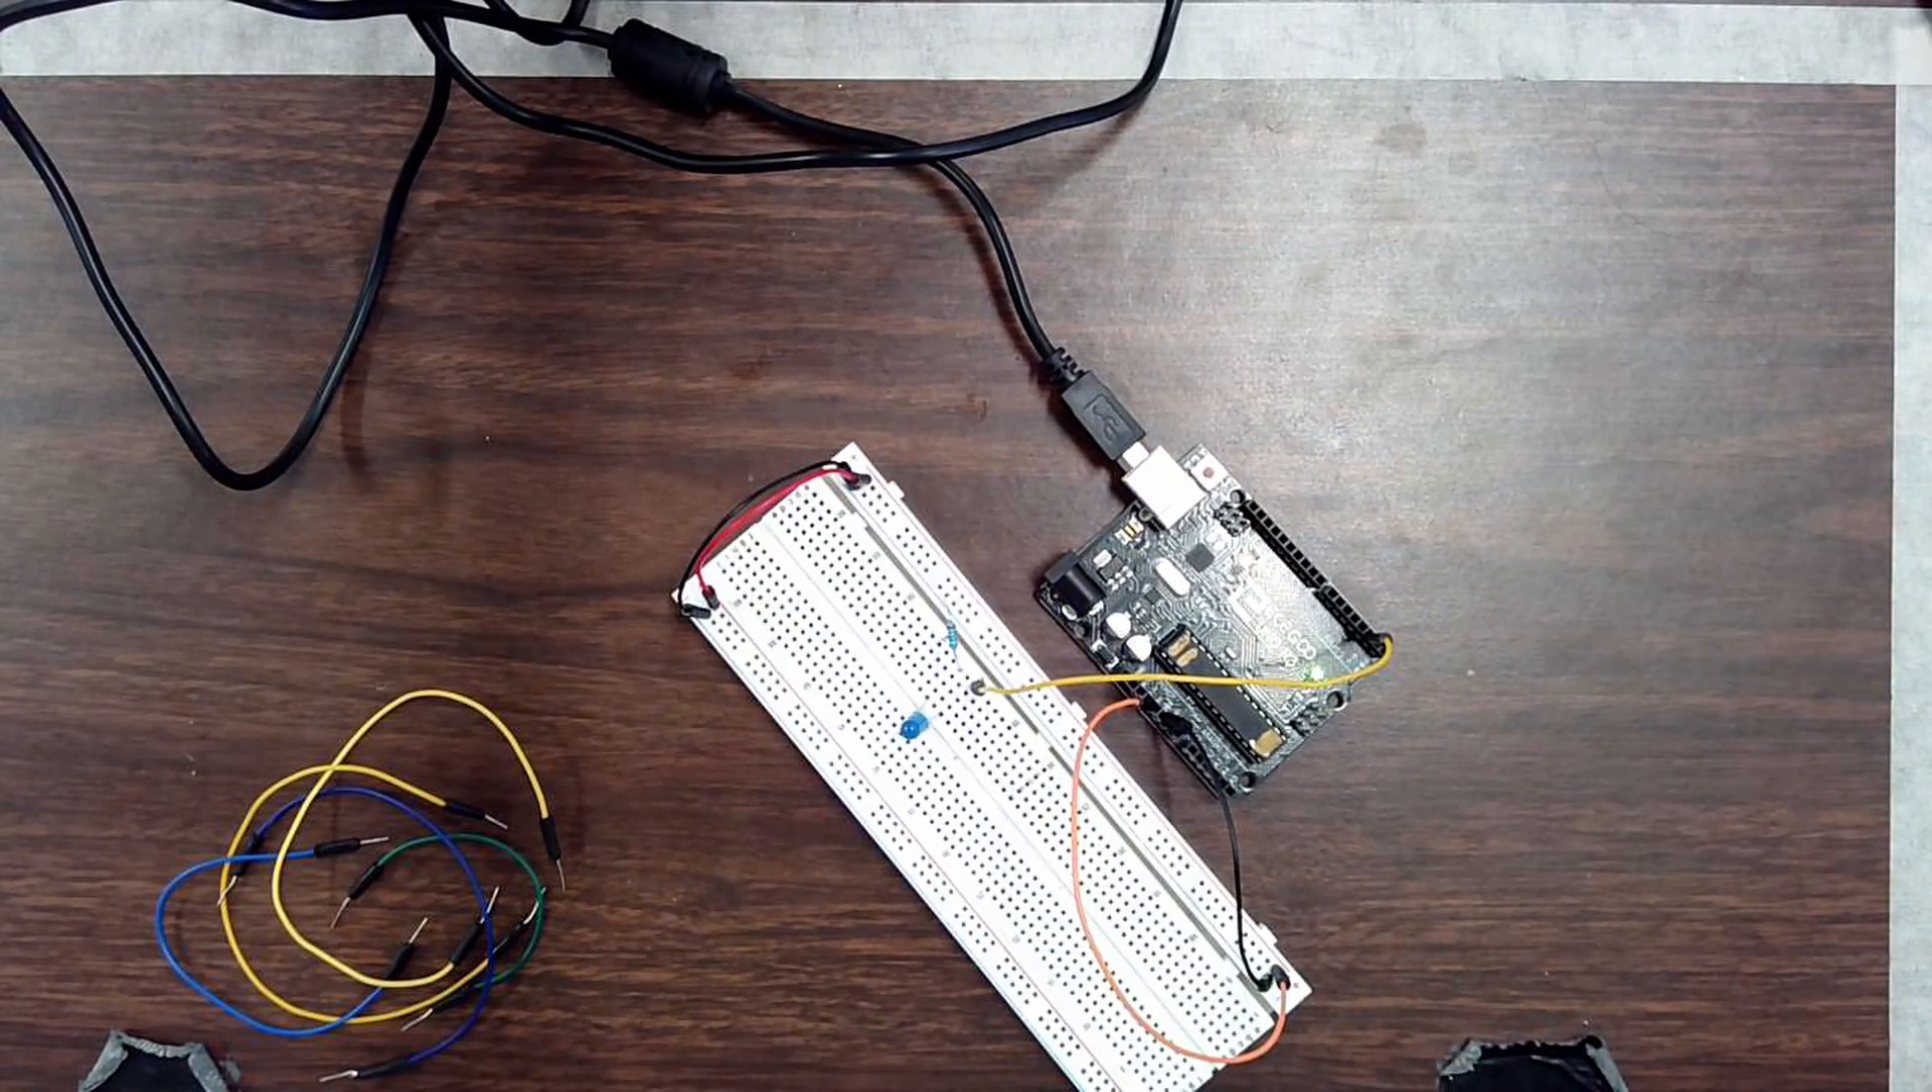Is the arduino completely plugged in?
Yes.